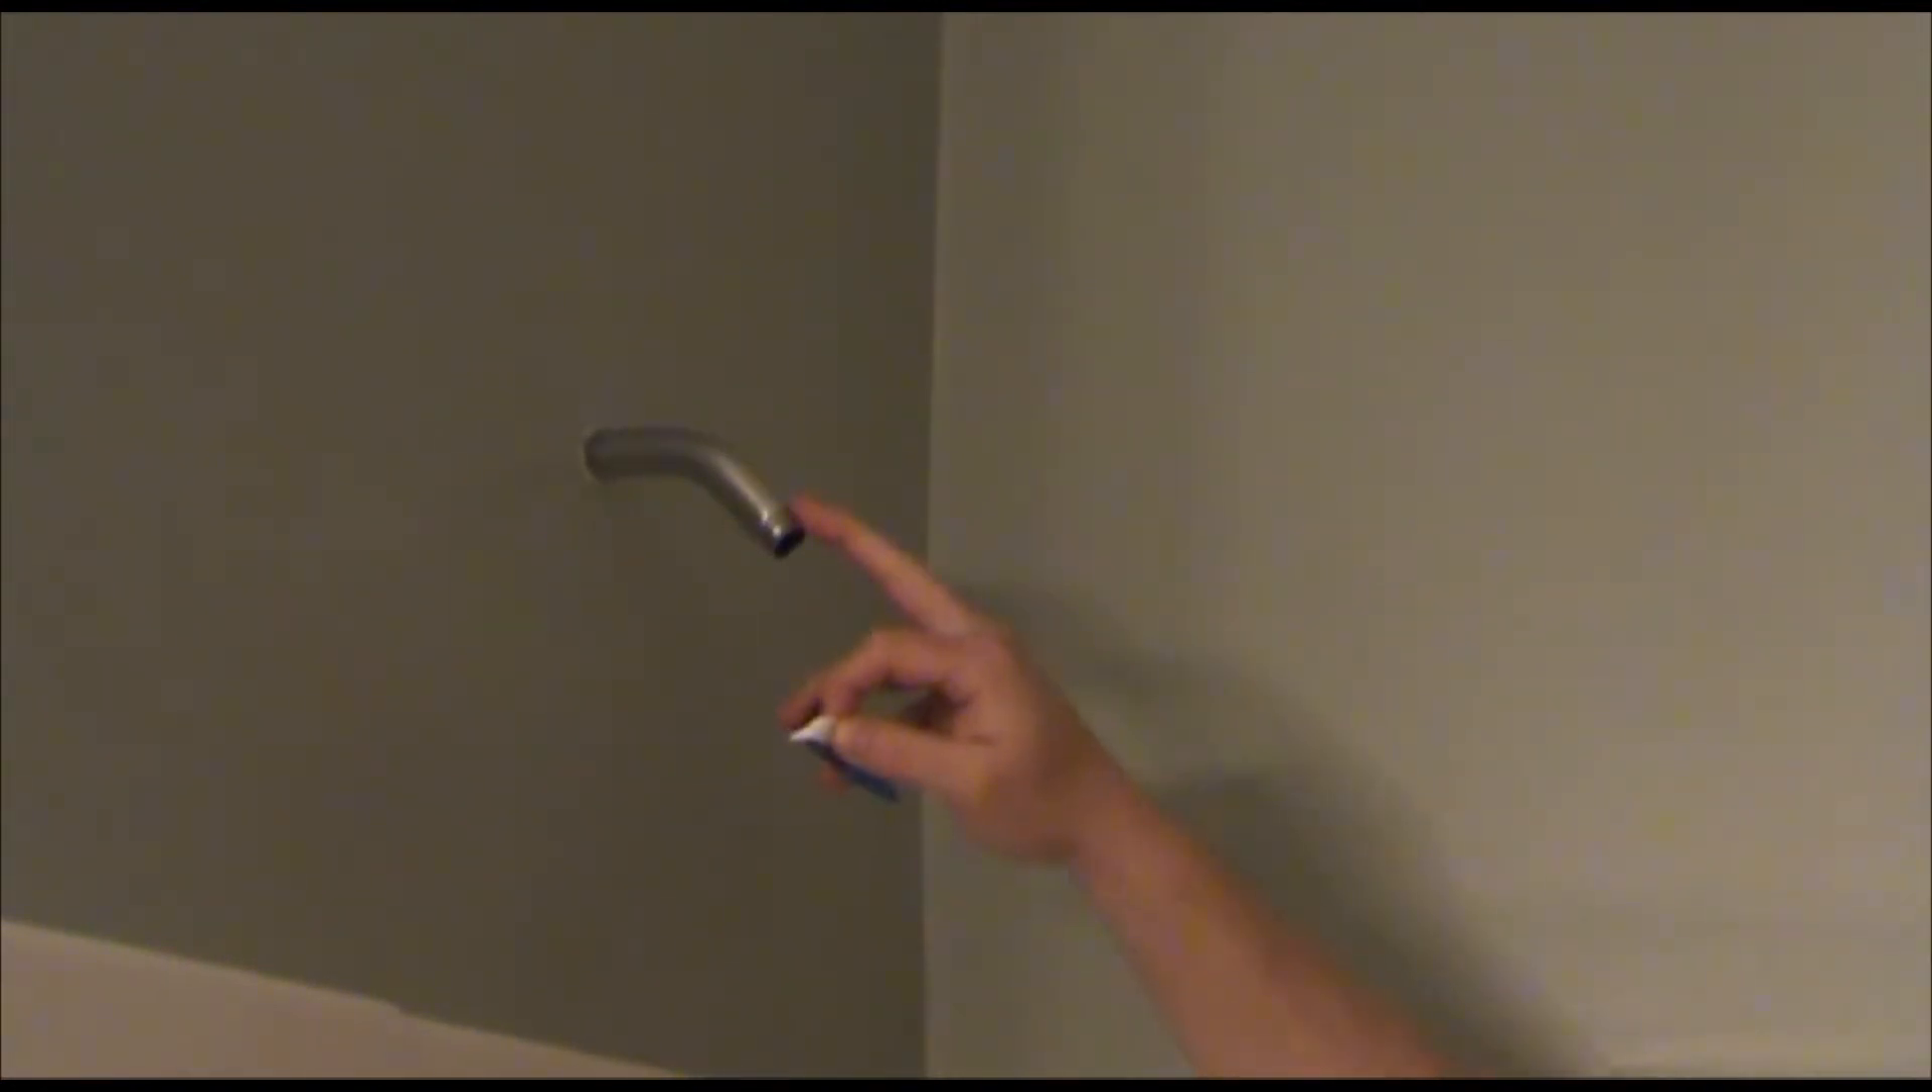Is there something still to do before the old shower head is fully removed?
No.